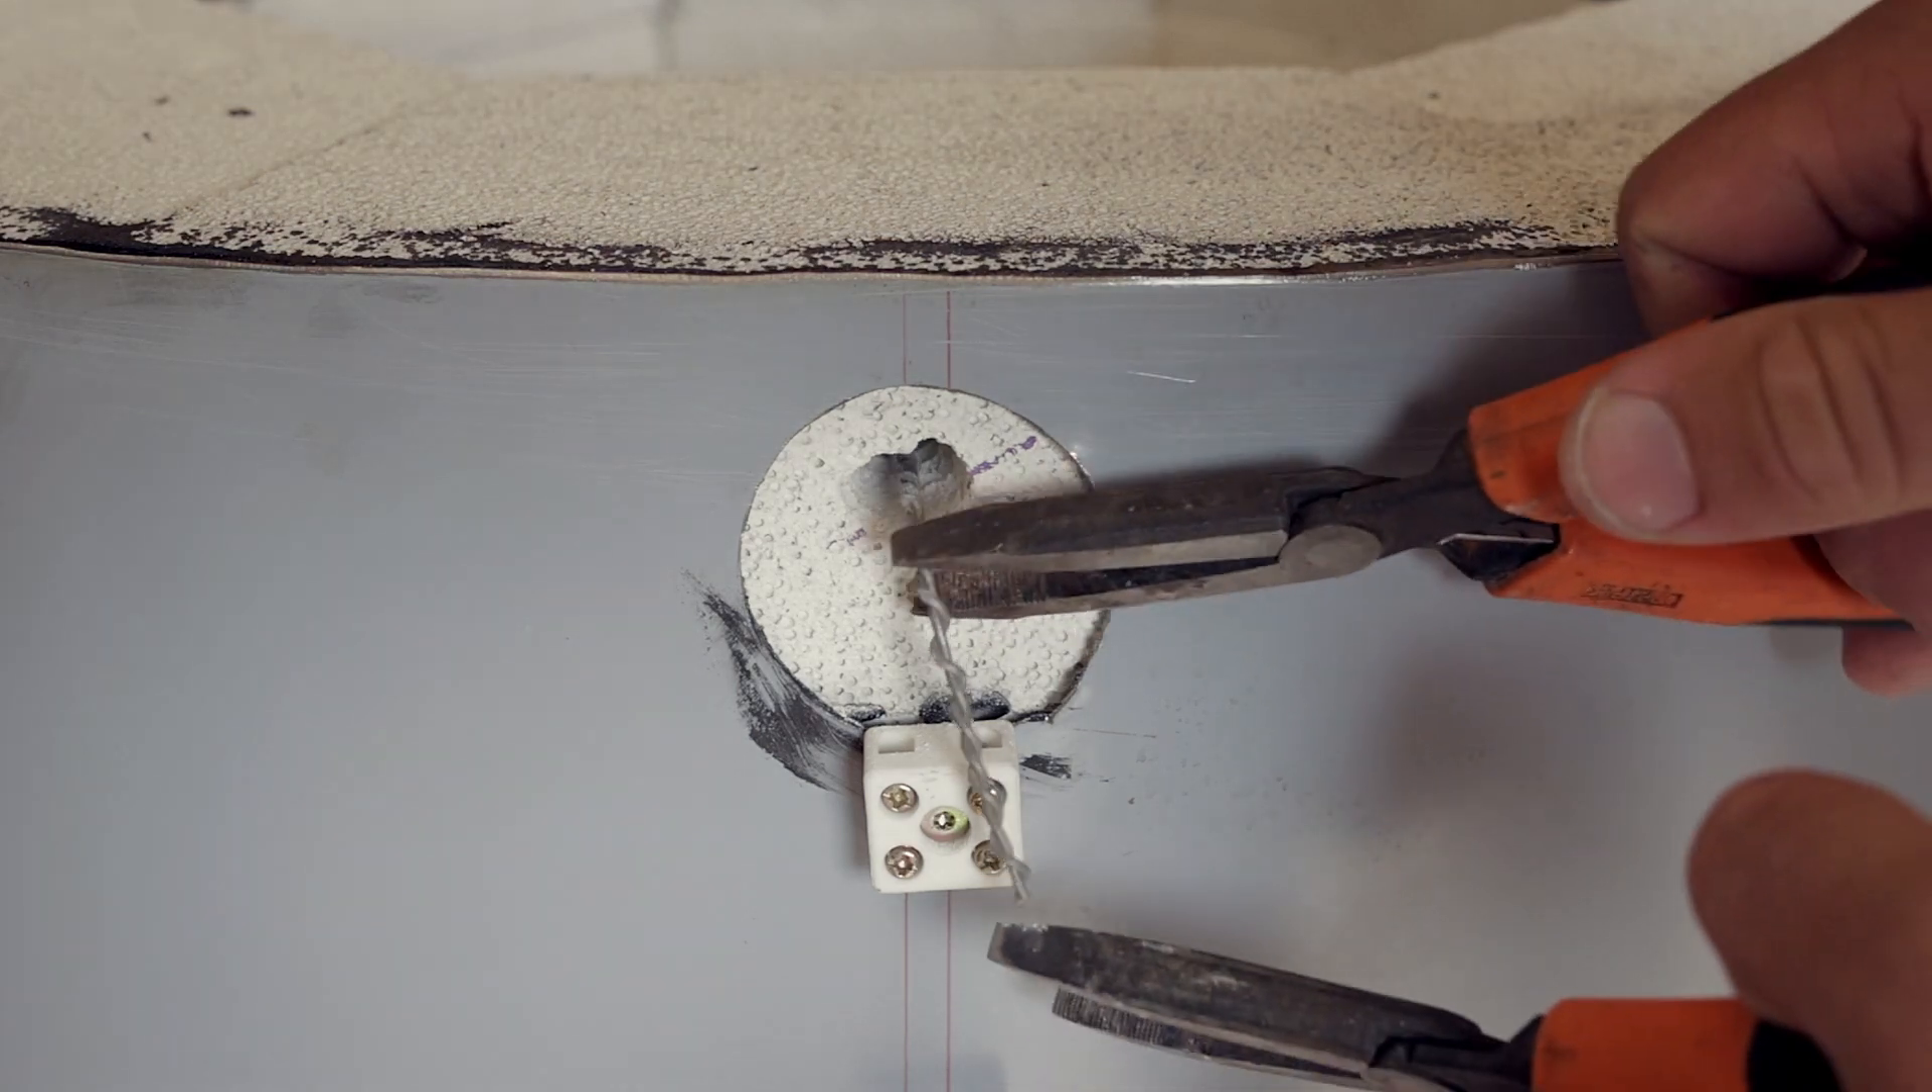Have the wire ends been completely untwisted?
No.